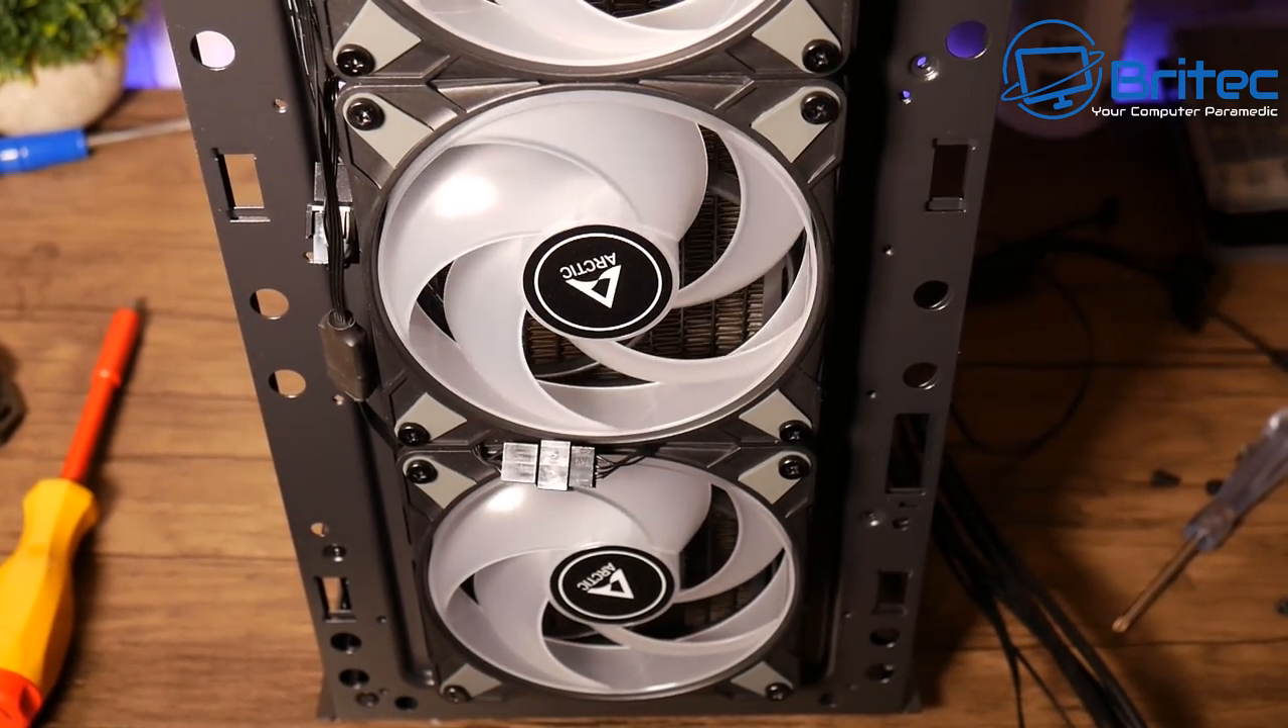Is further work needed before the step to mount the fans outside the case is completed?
No.